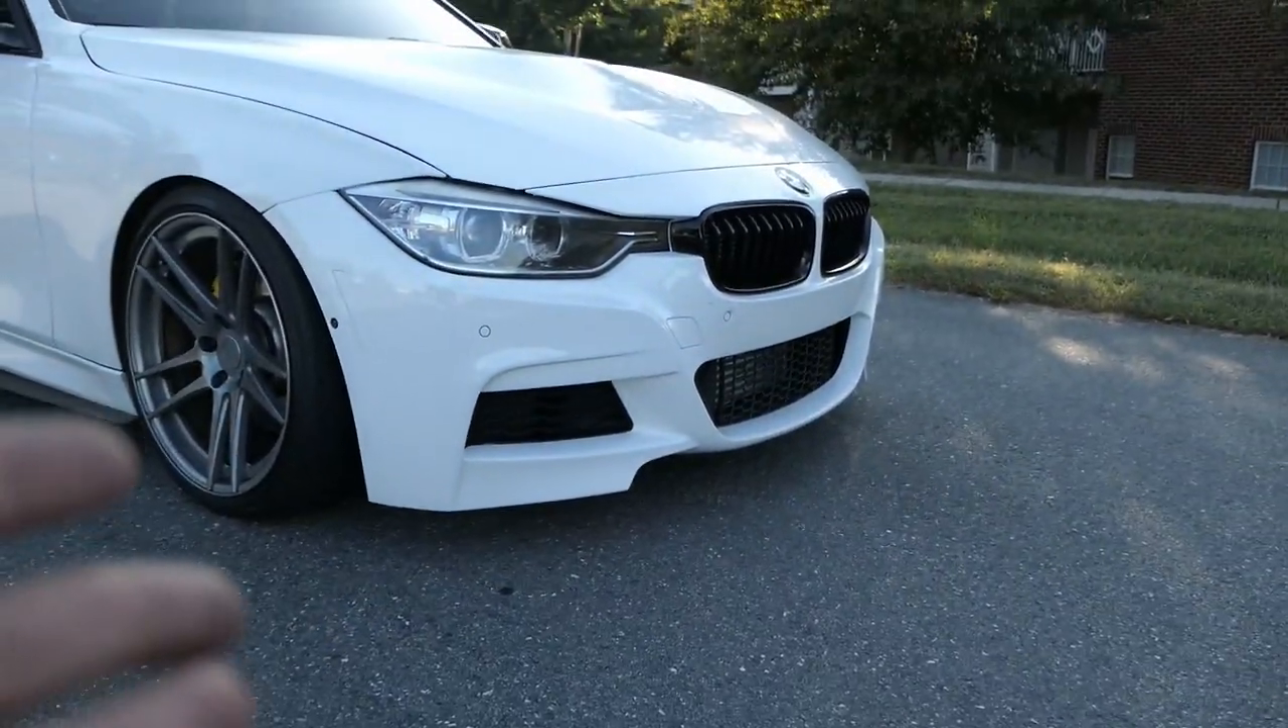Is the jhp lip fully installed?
No.